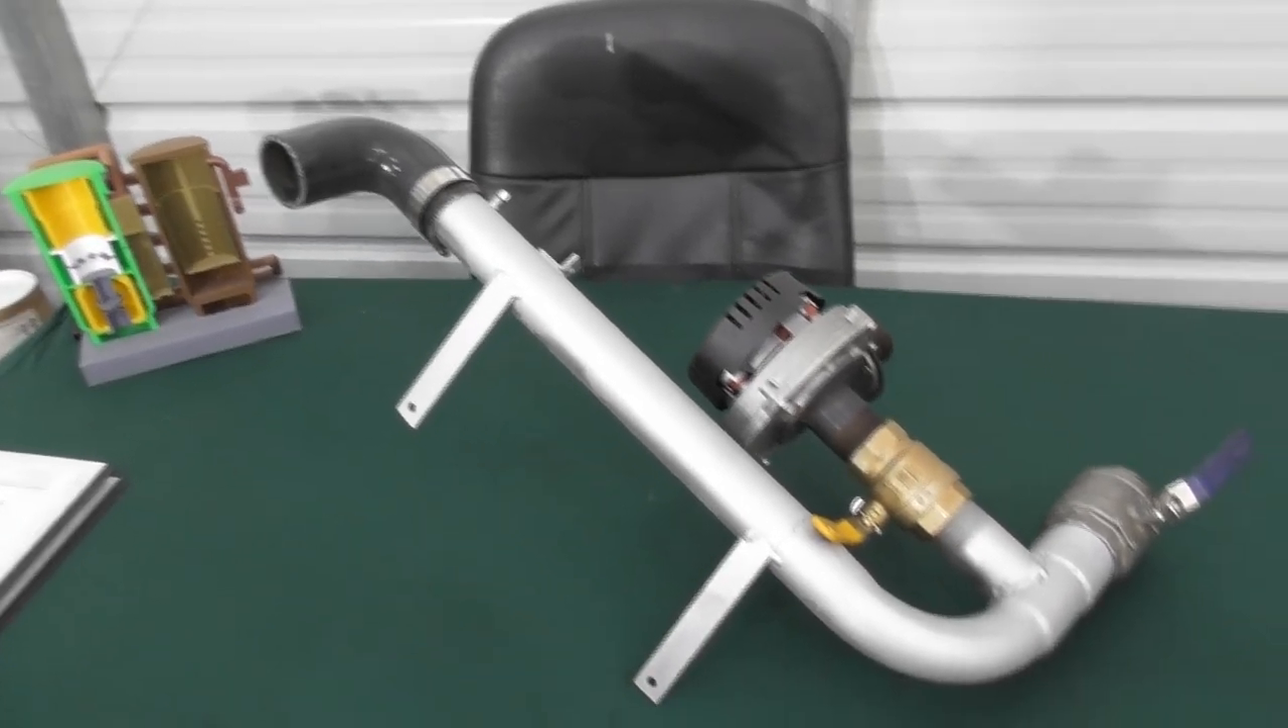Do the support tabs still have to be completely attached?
No.